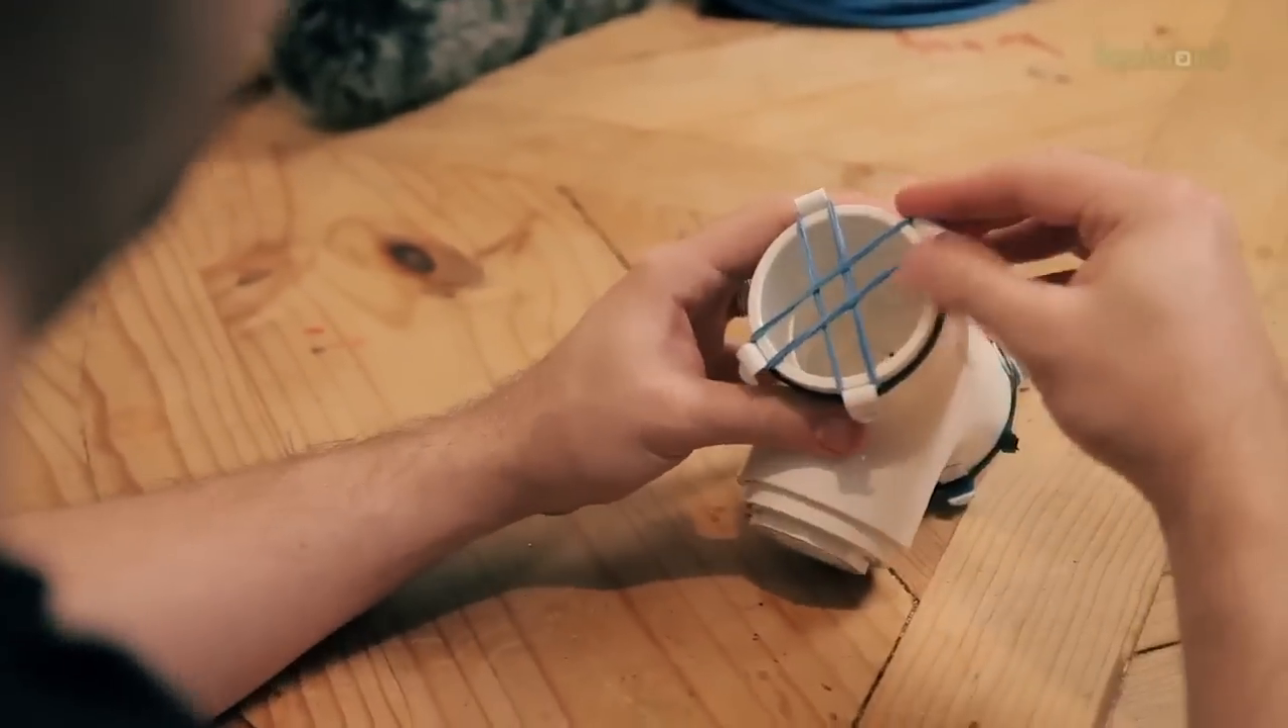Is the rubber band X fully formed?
Yes.